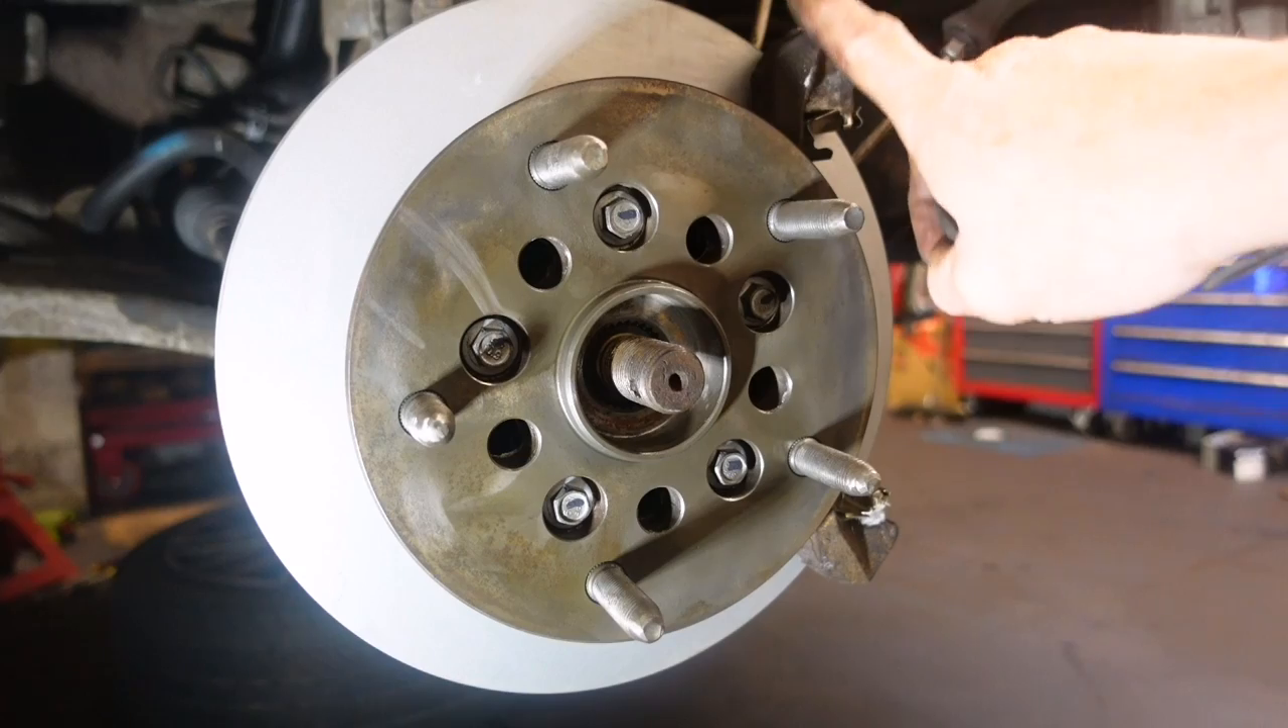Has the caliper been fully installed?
No.